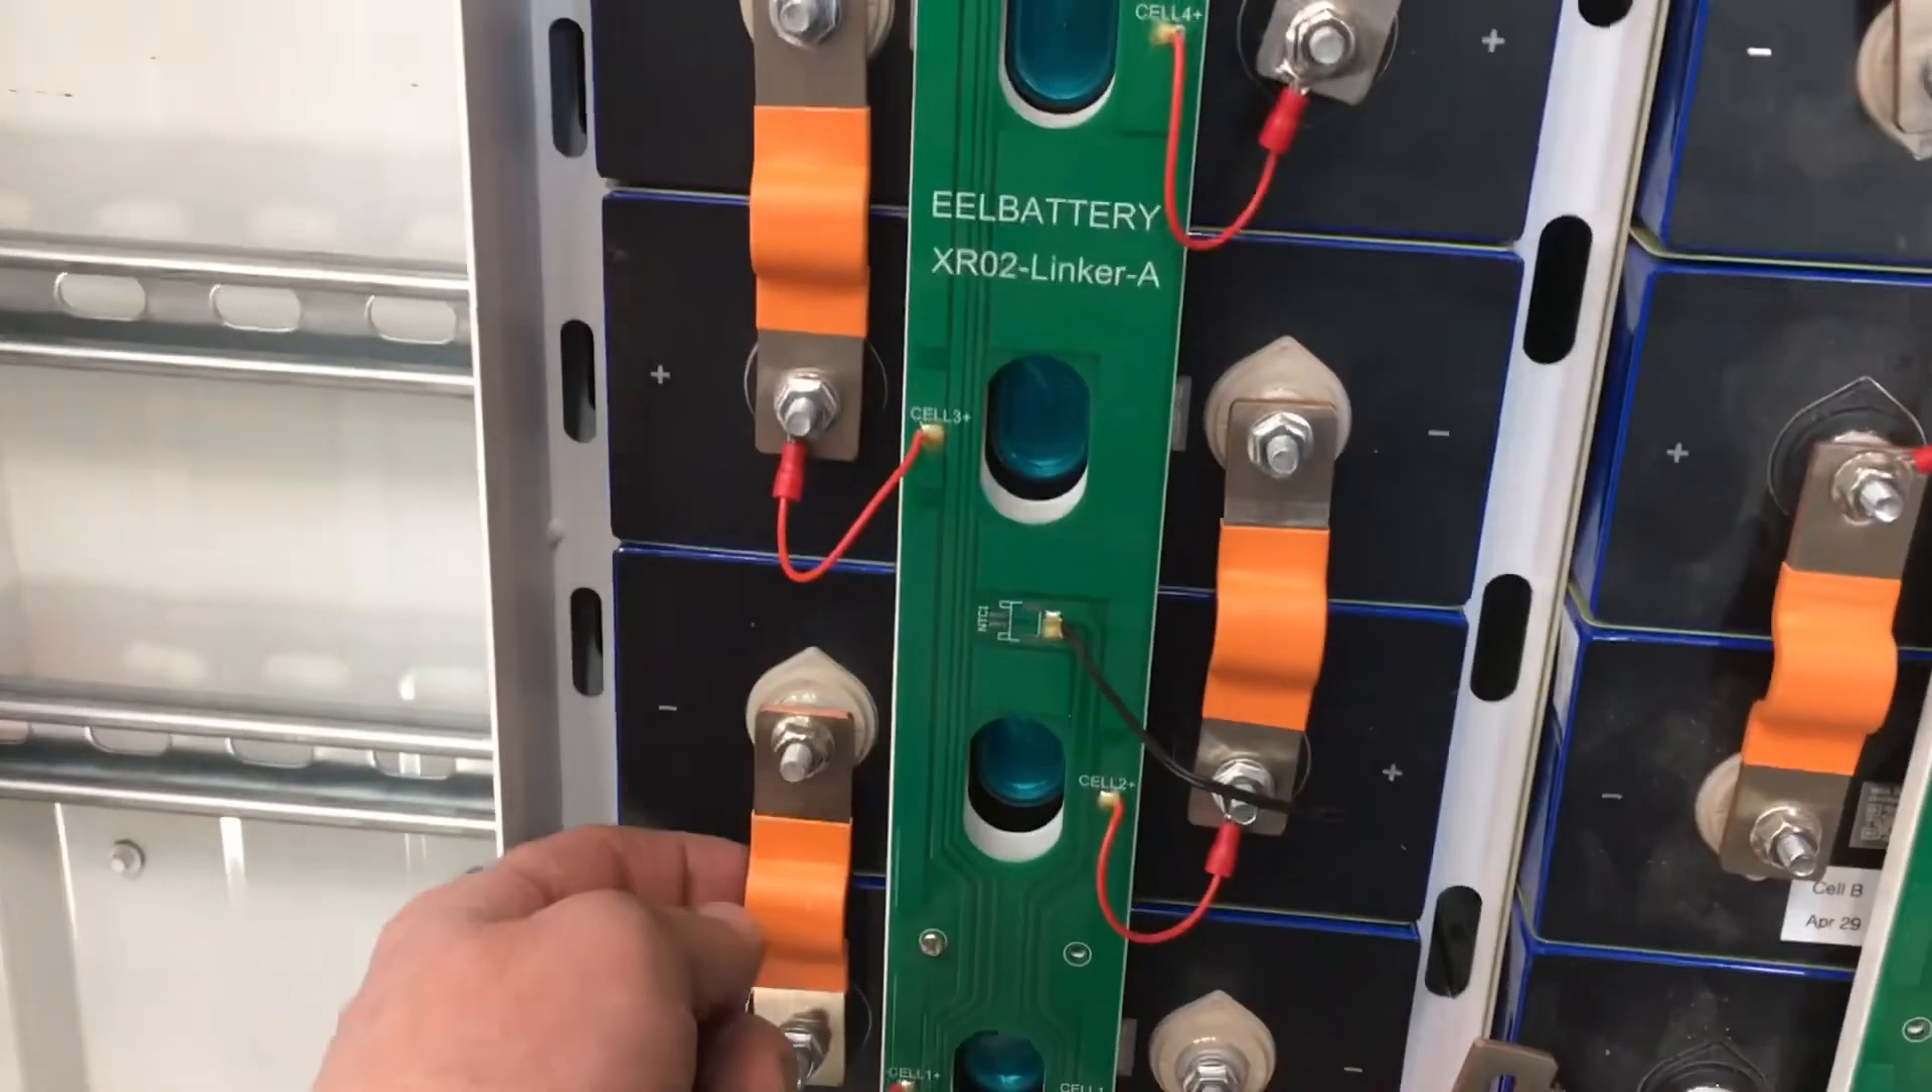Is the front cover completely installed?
No.